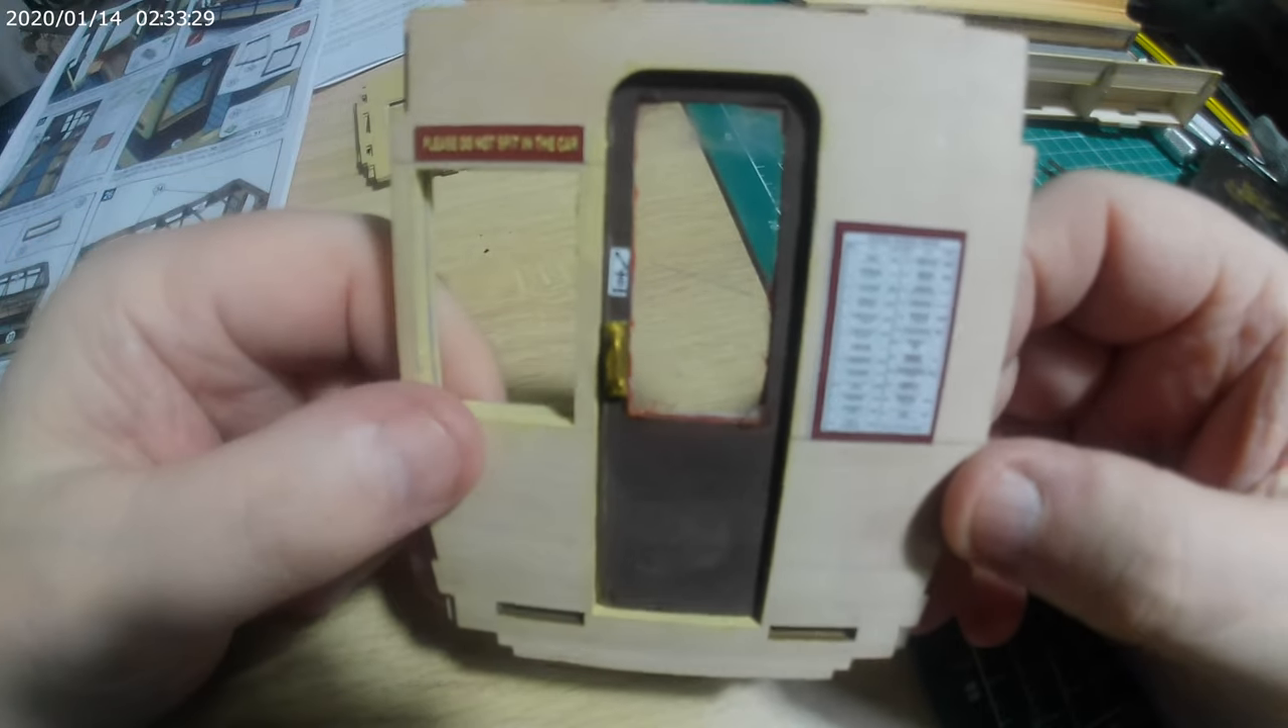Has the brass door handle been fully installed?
Yes.